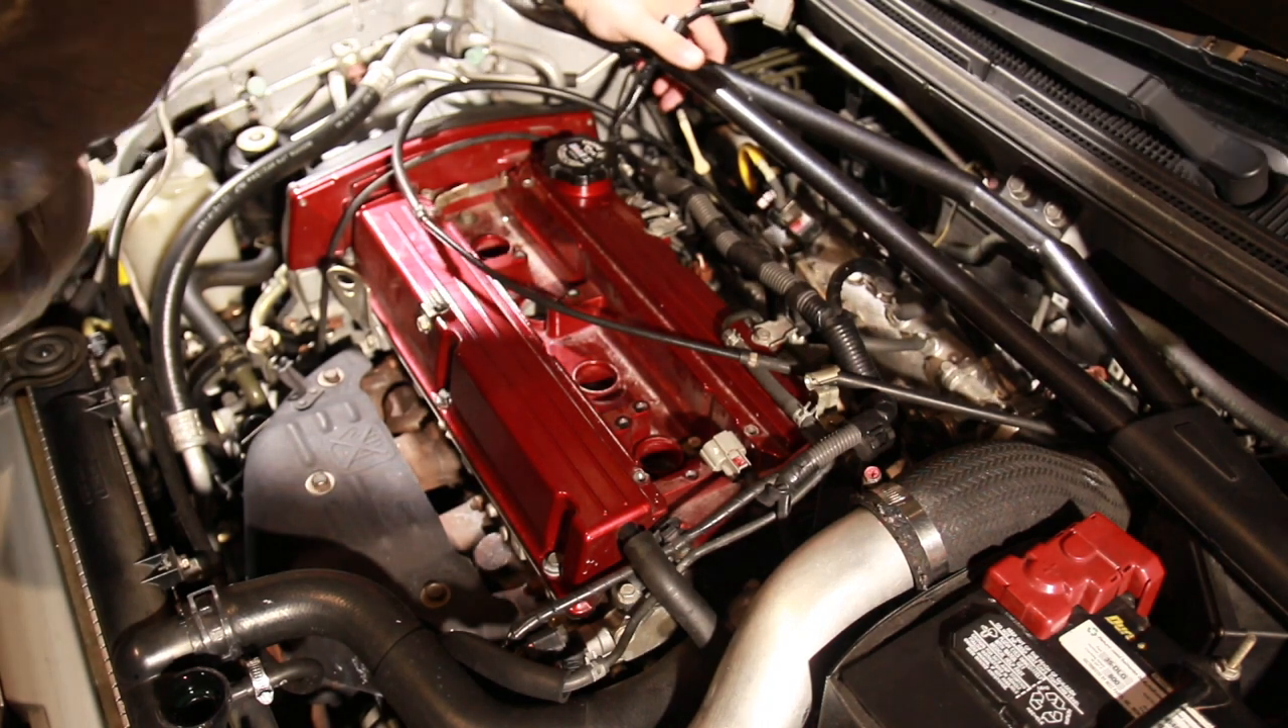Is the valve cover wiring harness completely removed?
No.